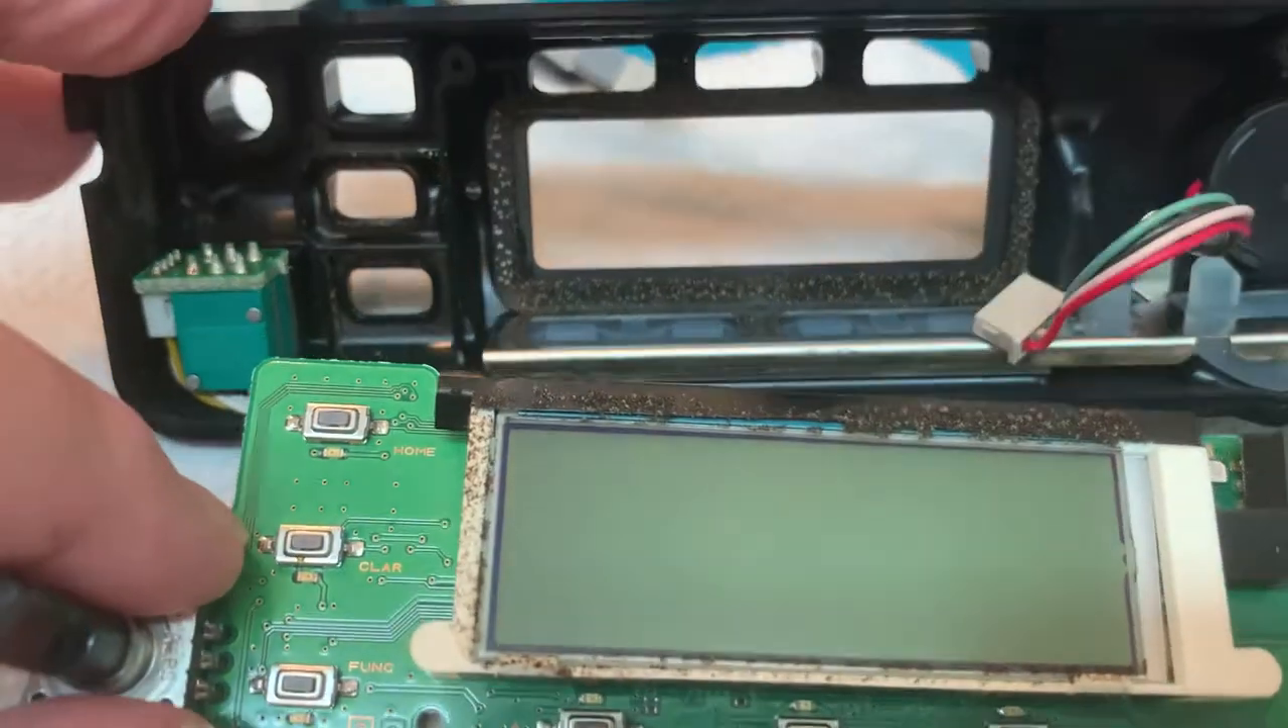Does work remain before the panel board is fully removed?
No.